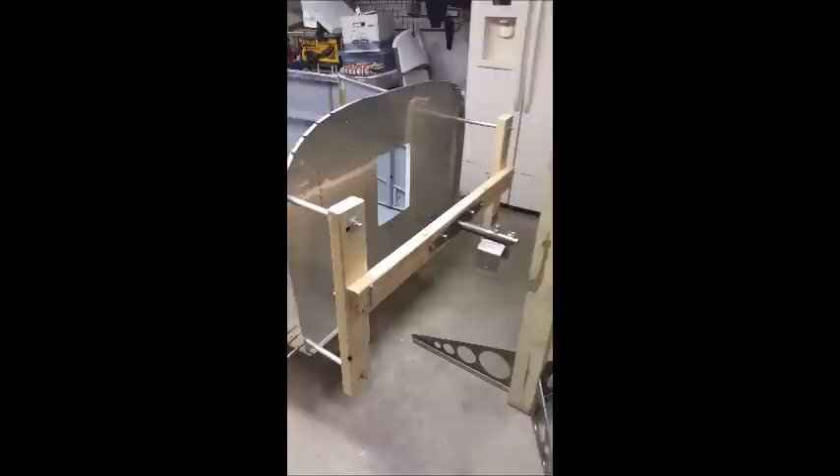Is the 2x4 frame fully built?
Yes.